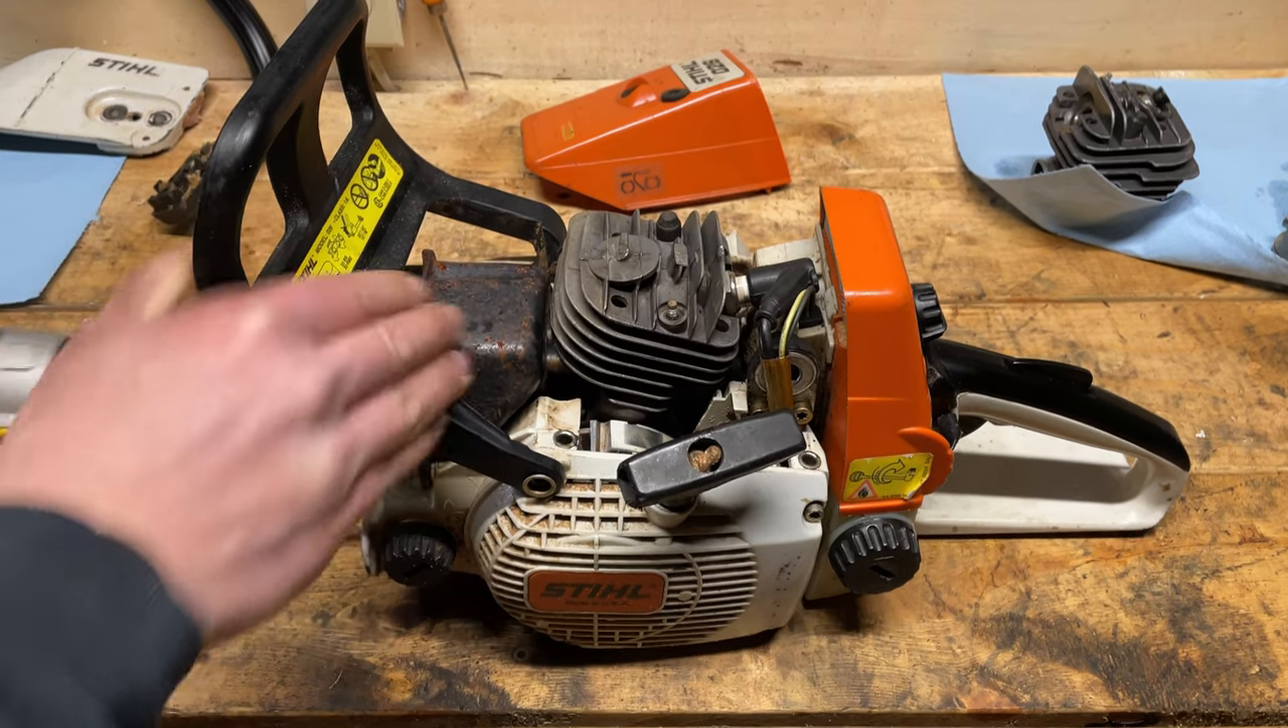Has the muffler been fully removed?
No.